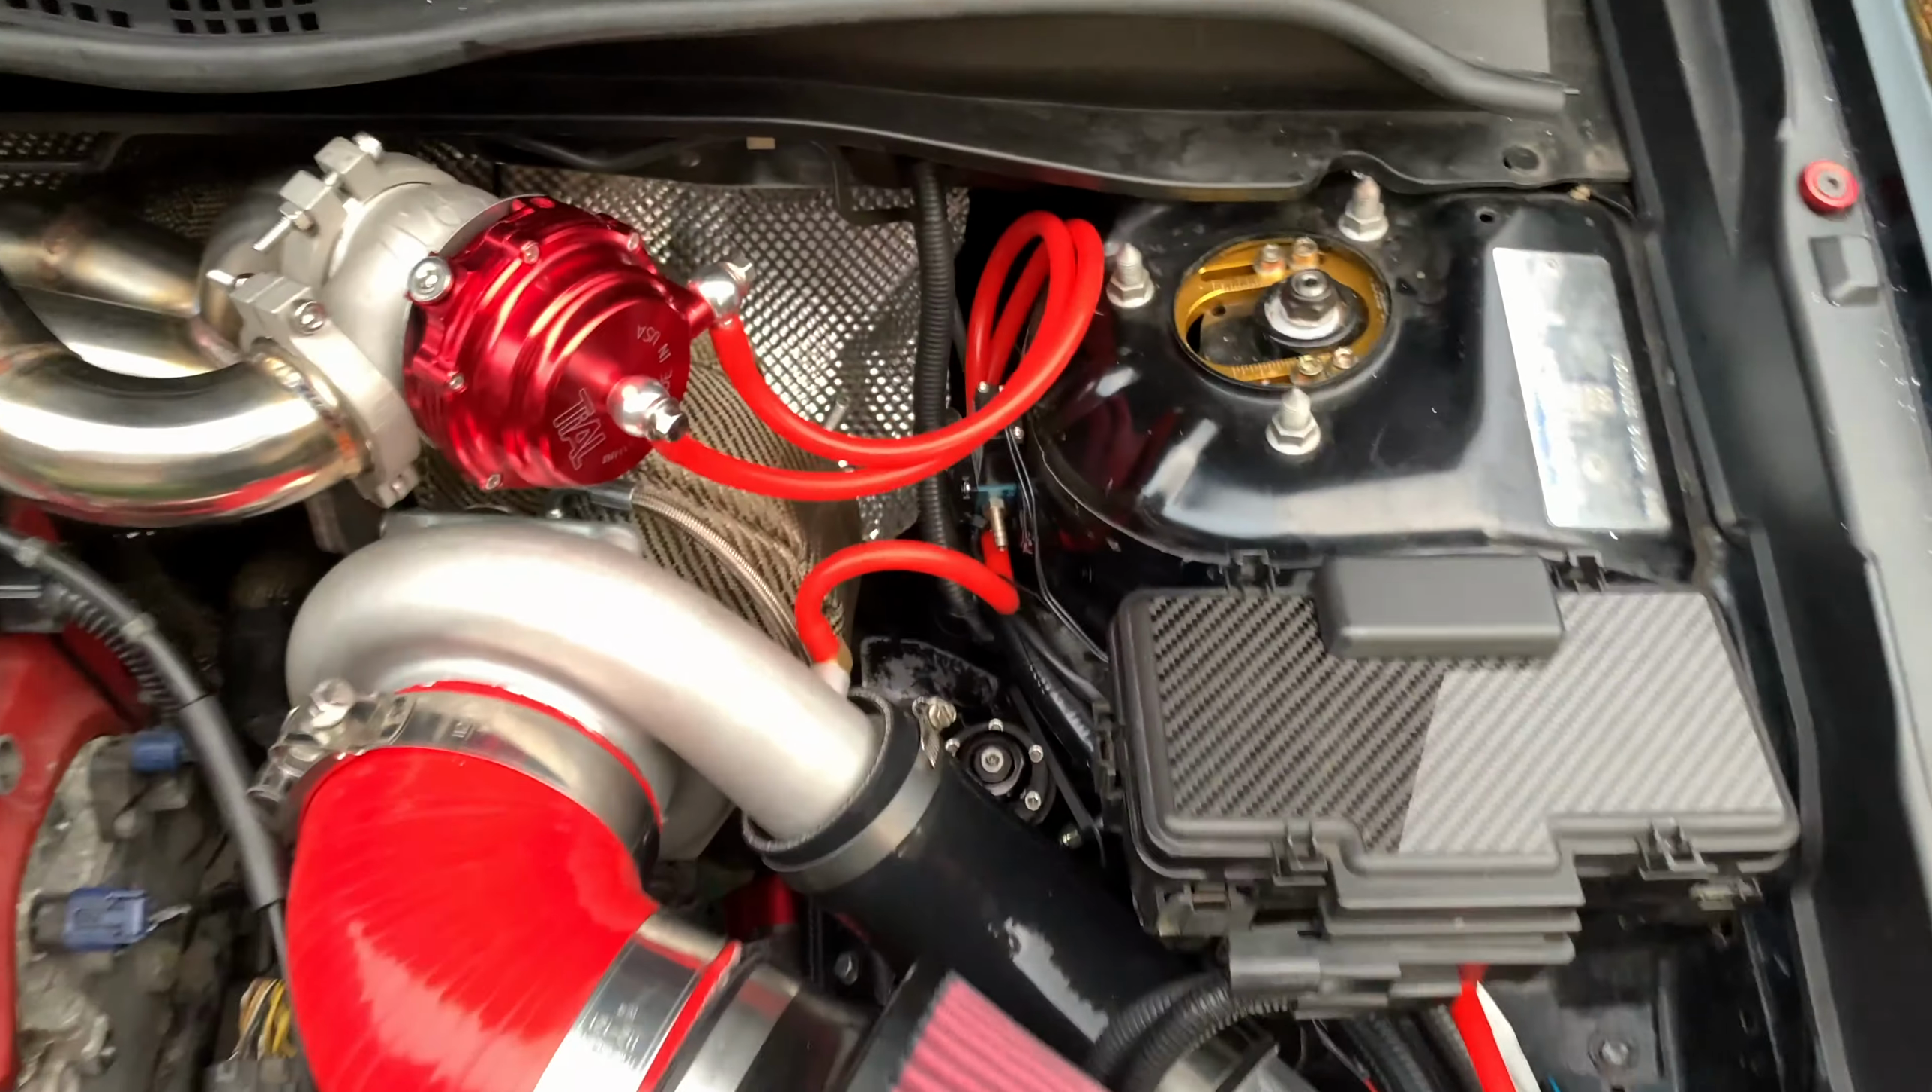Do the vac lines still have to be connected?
No.